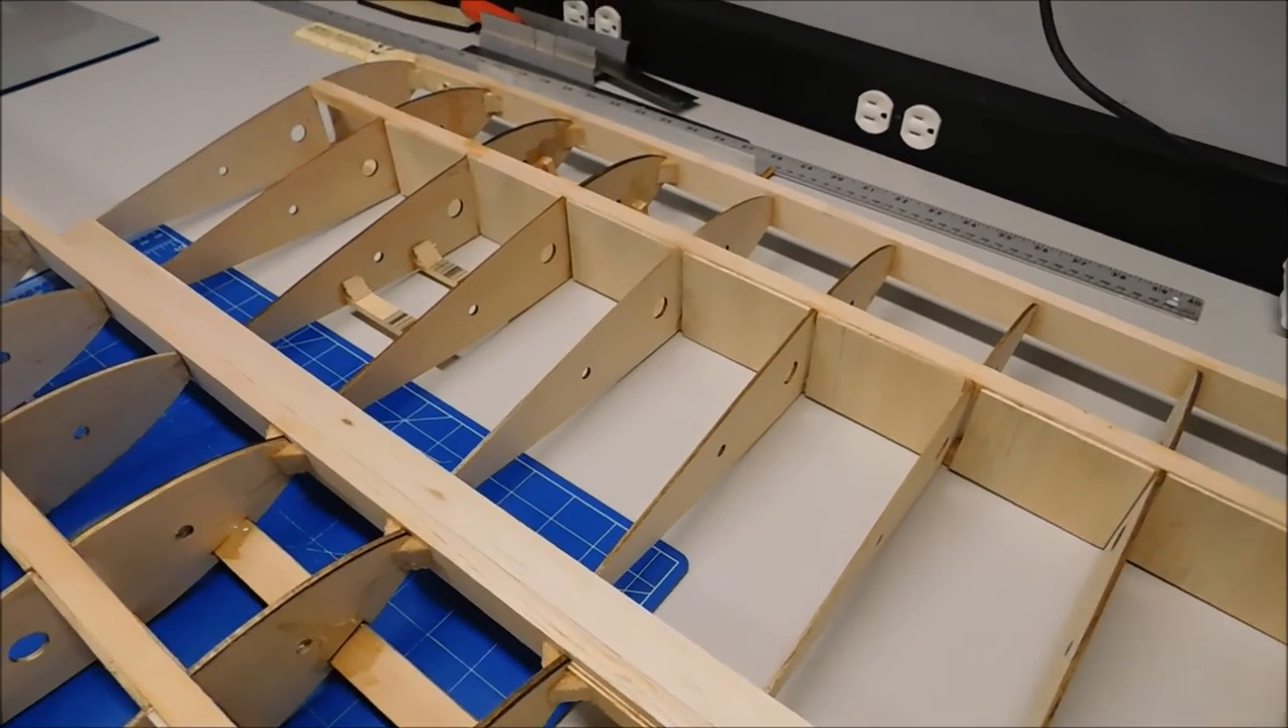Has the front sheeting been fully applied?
No.